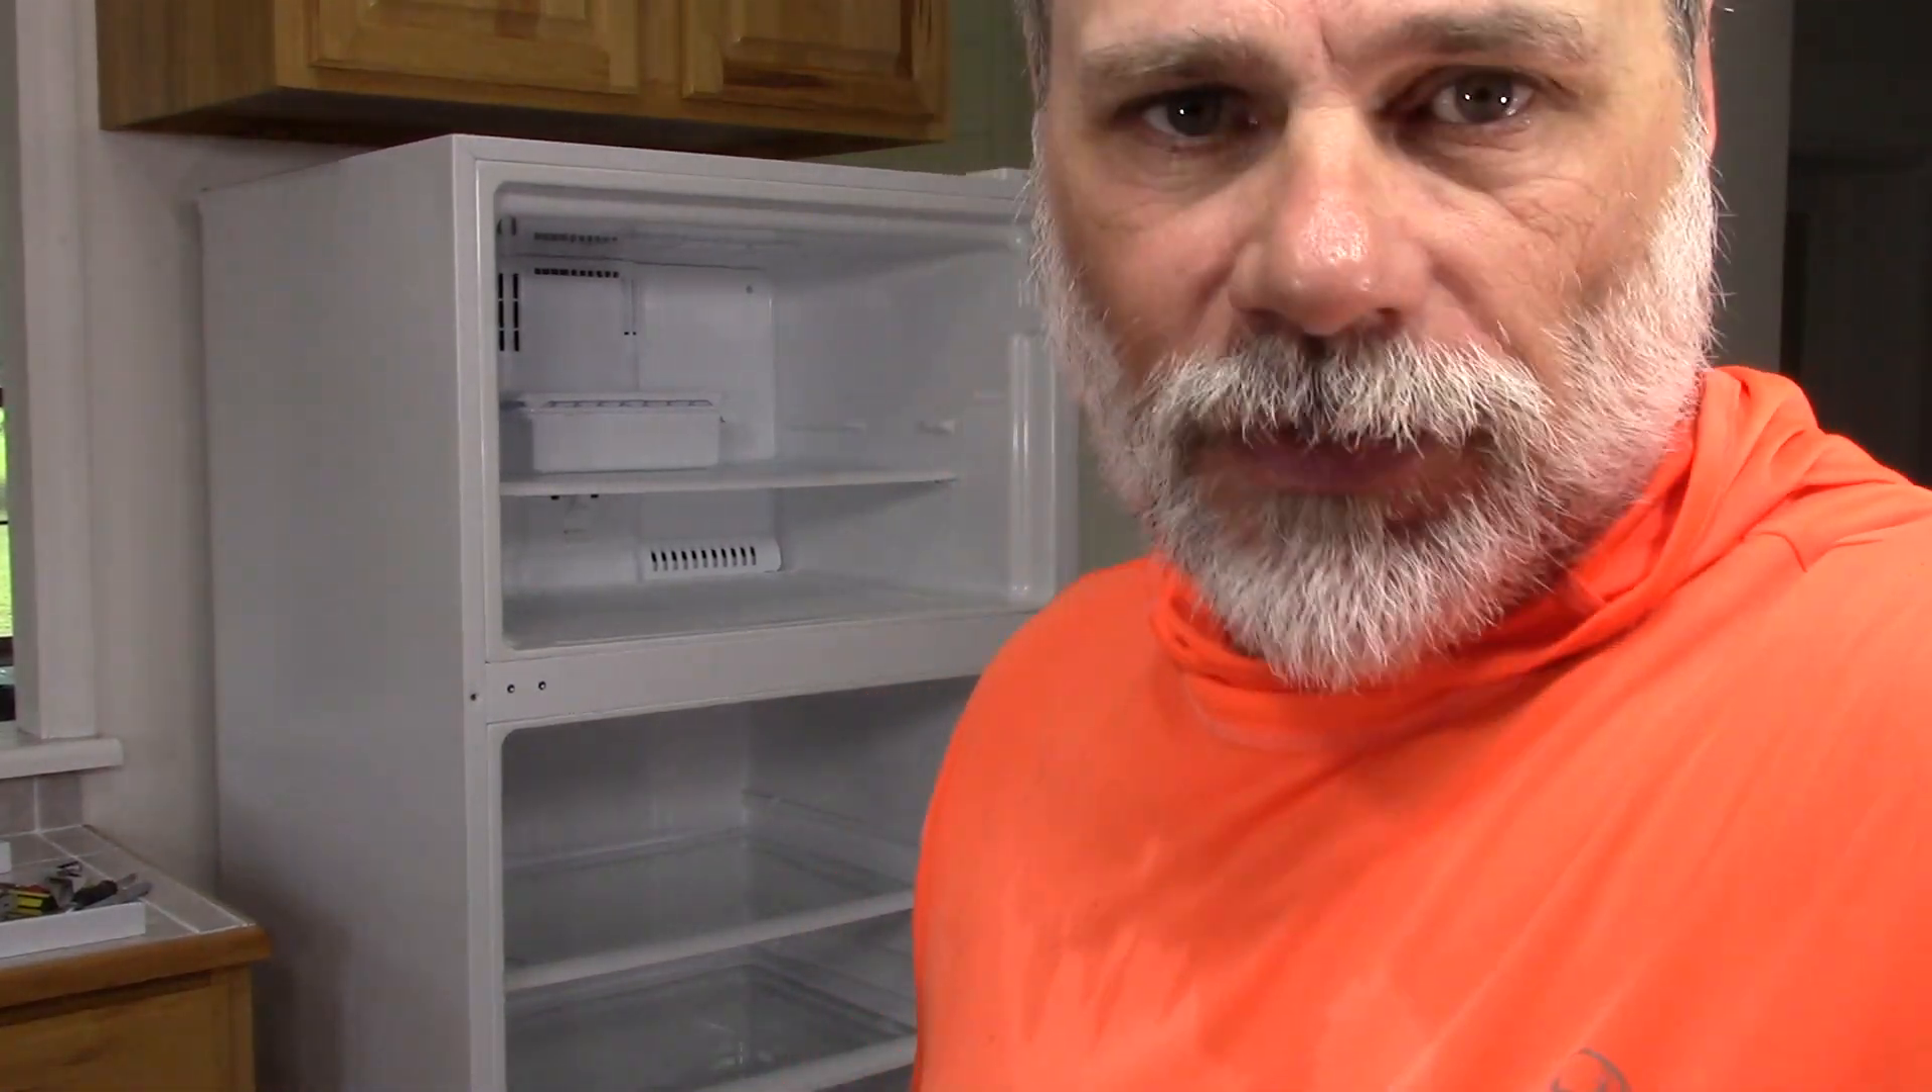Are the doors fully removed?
Yes.